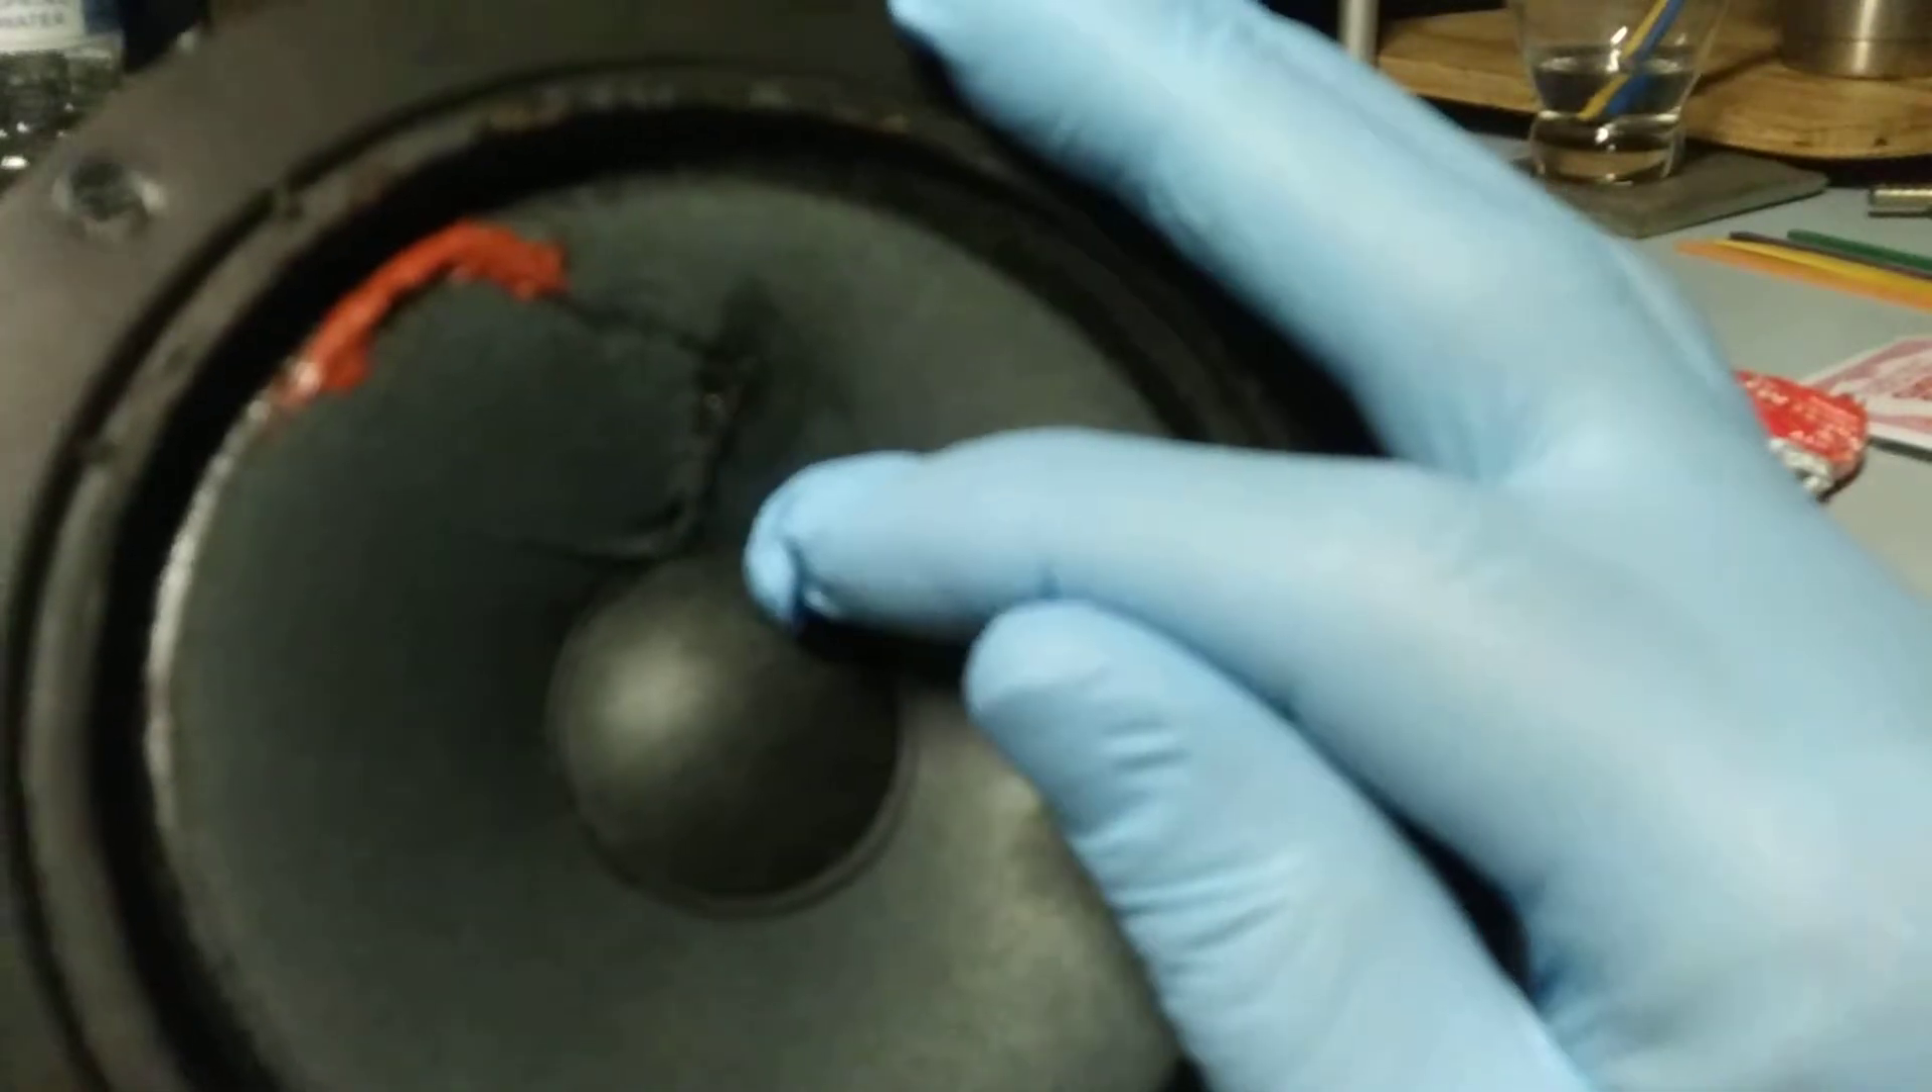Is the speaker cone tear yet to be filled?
Yes.